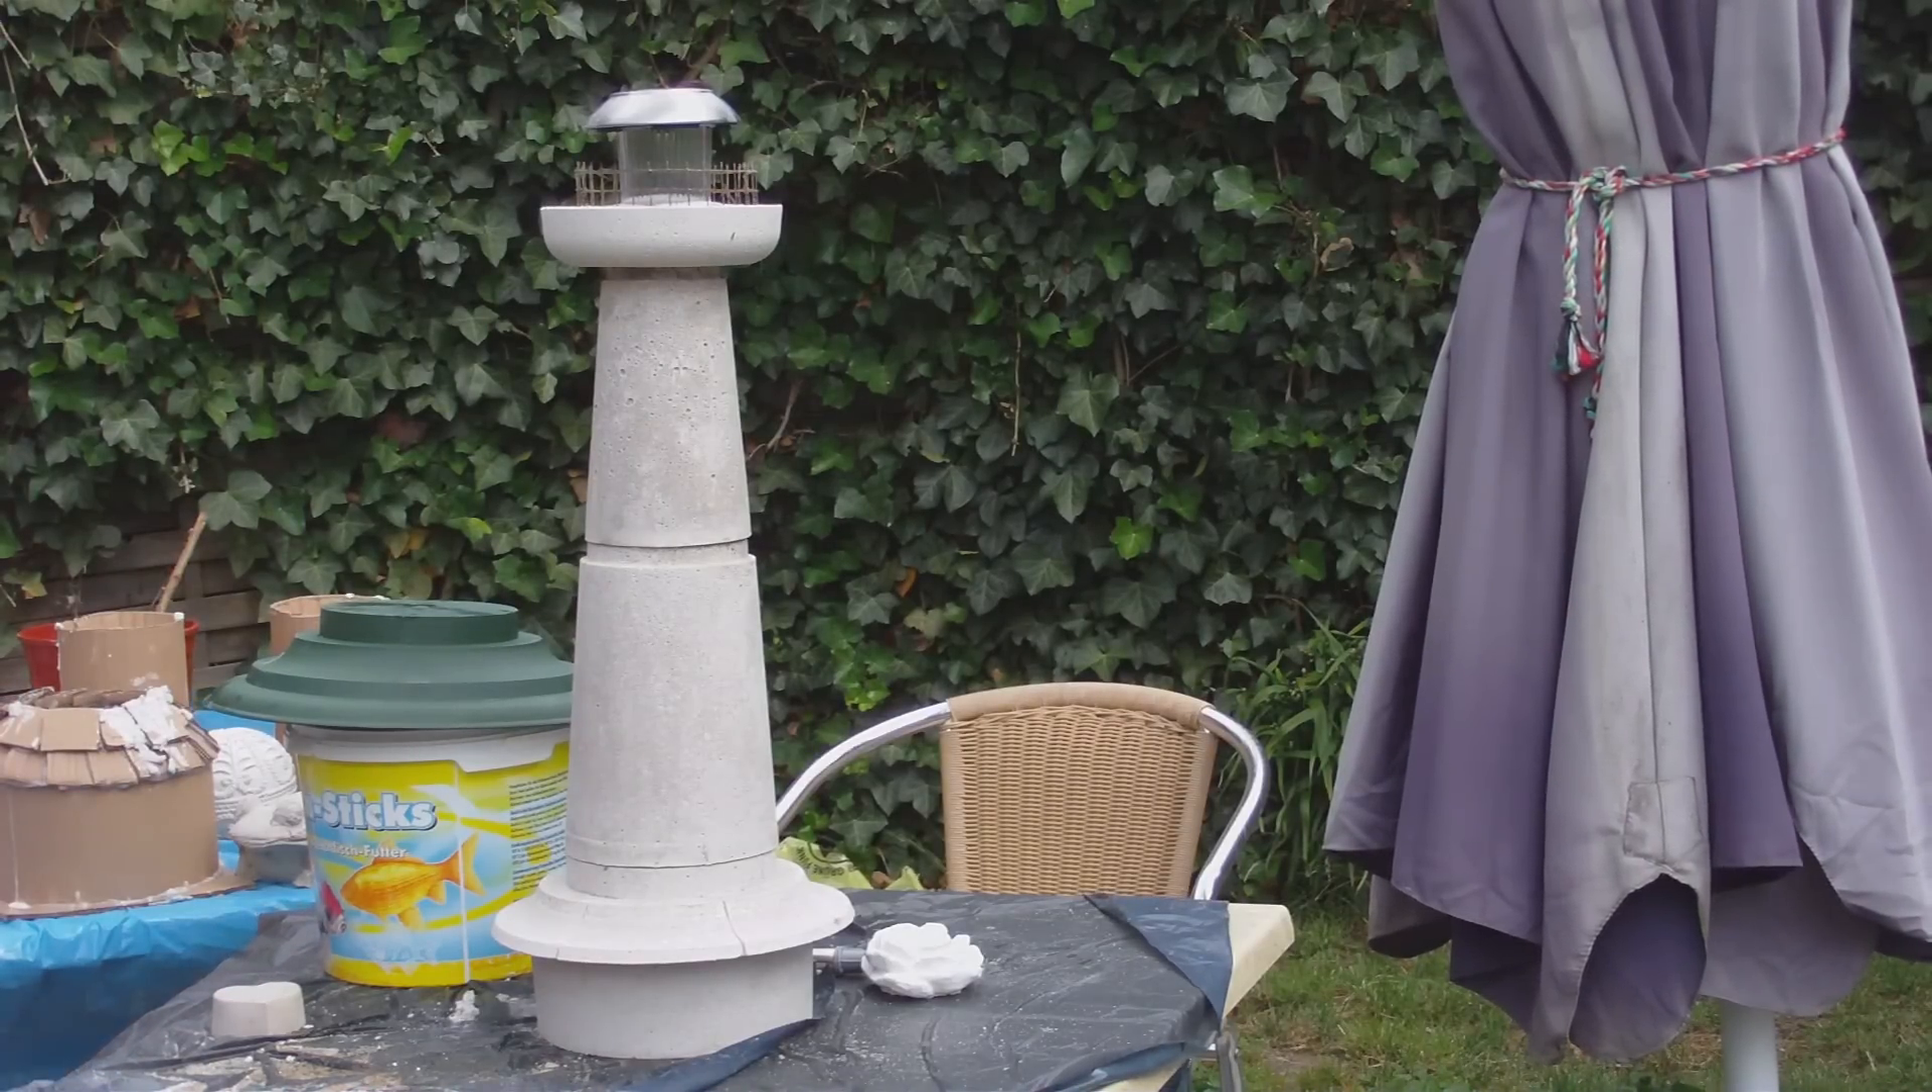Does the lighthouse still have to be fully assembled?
No.